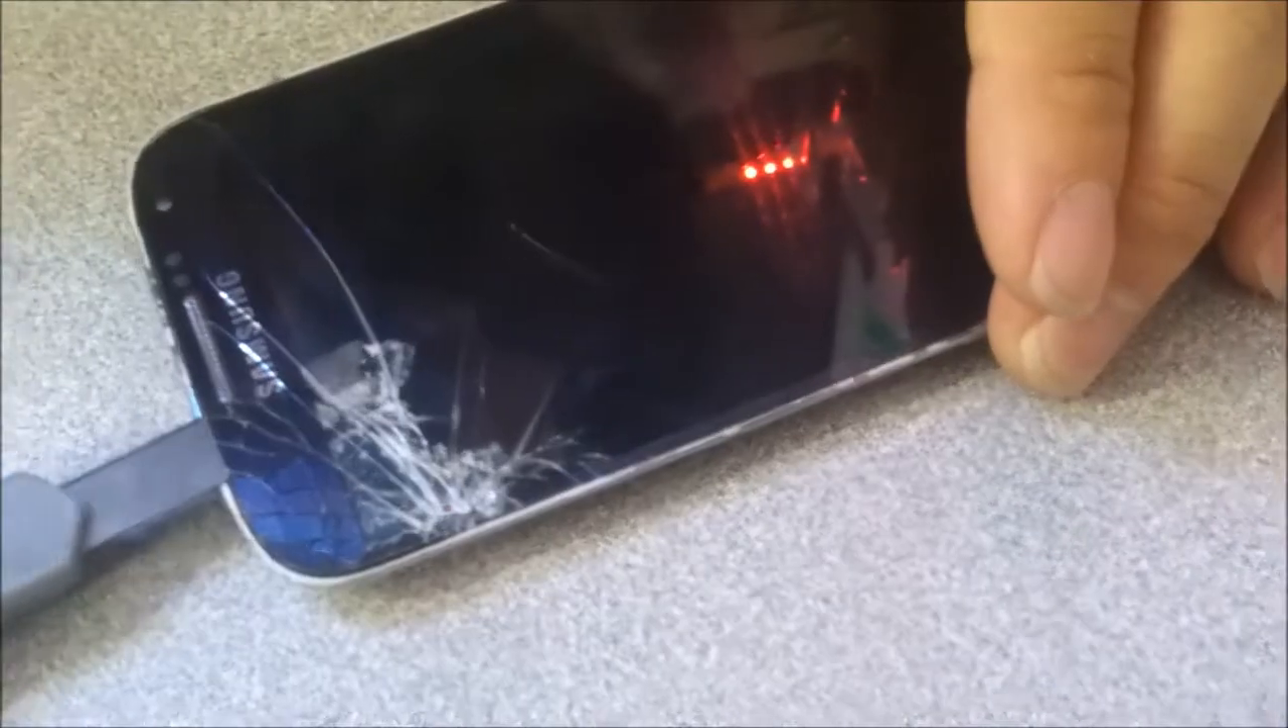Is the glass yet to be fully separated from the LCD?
Yes.